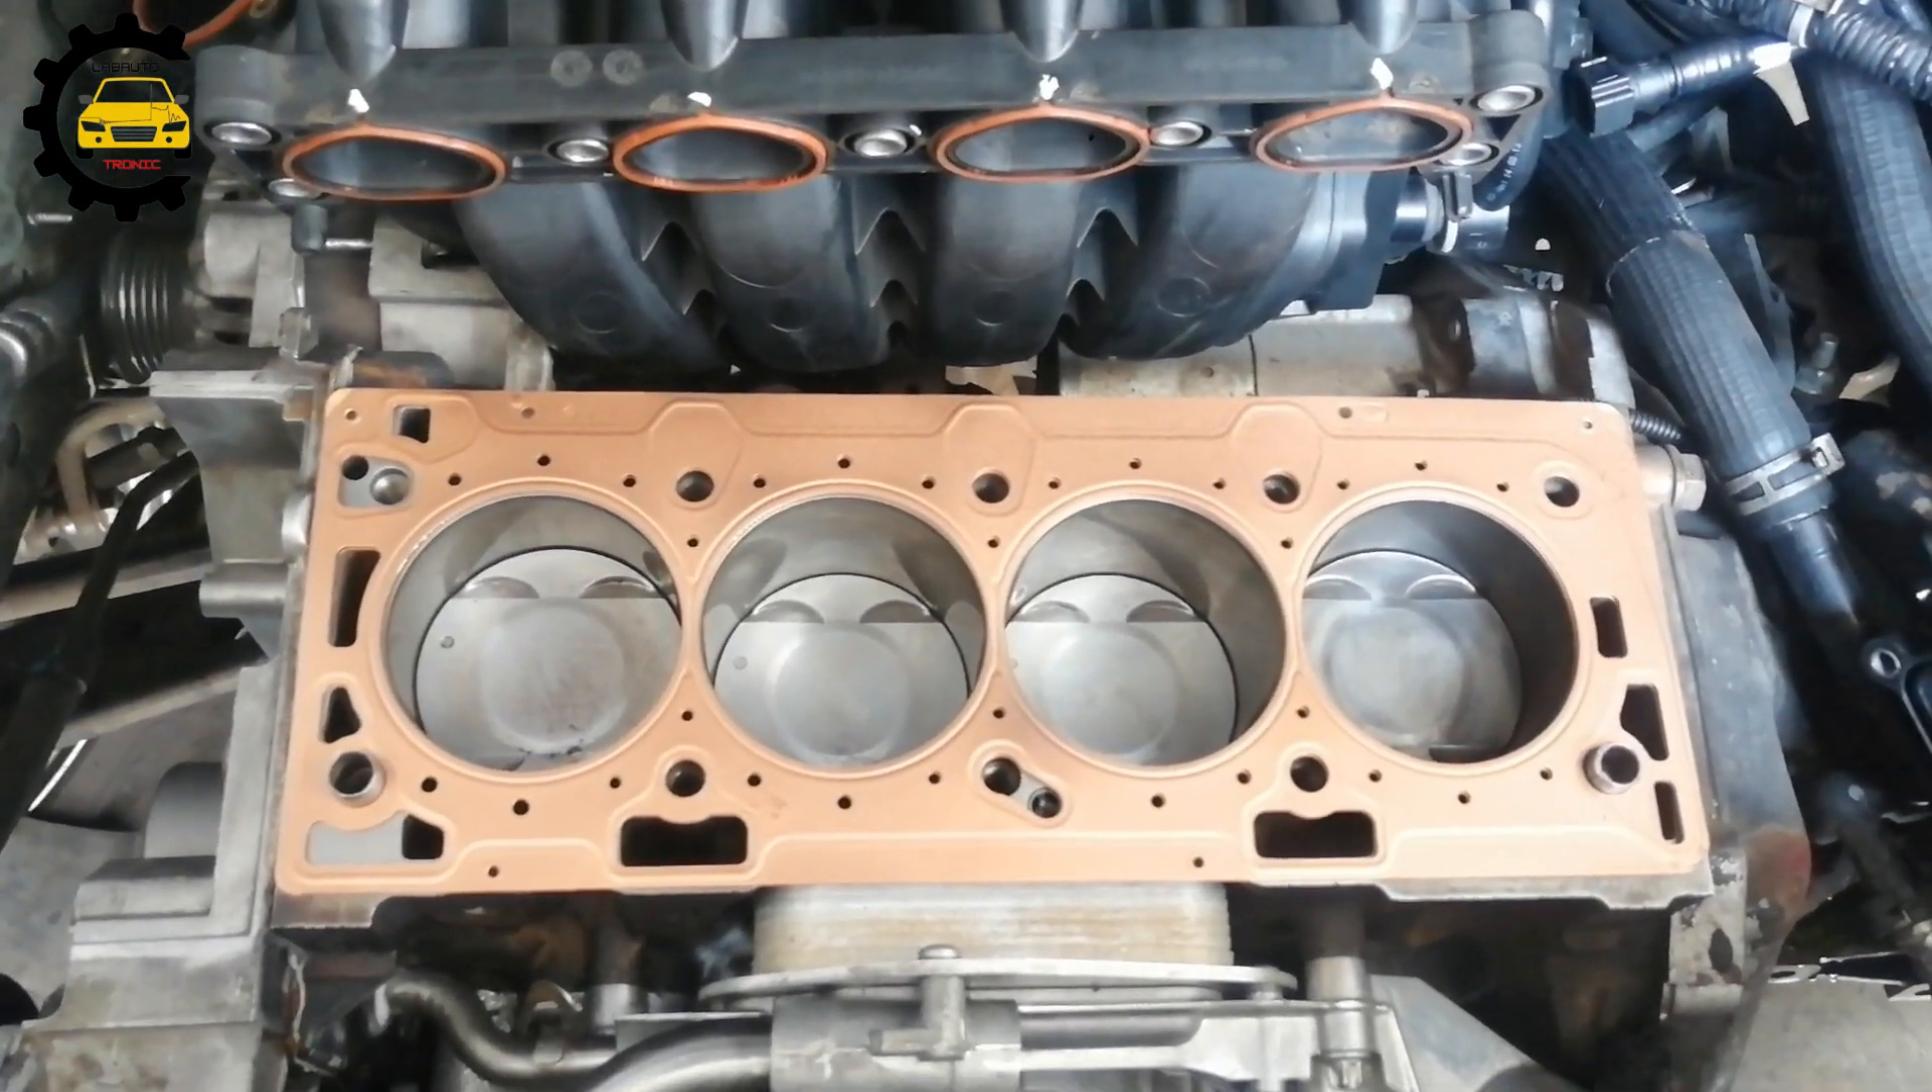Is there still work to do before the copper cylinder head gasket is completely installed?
No.